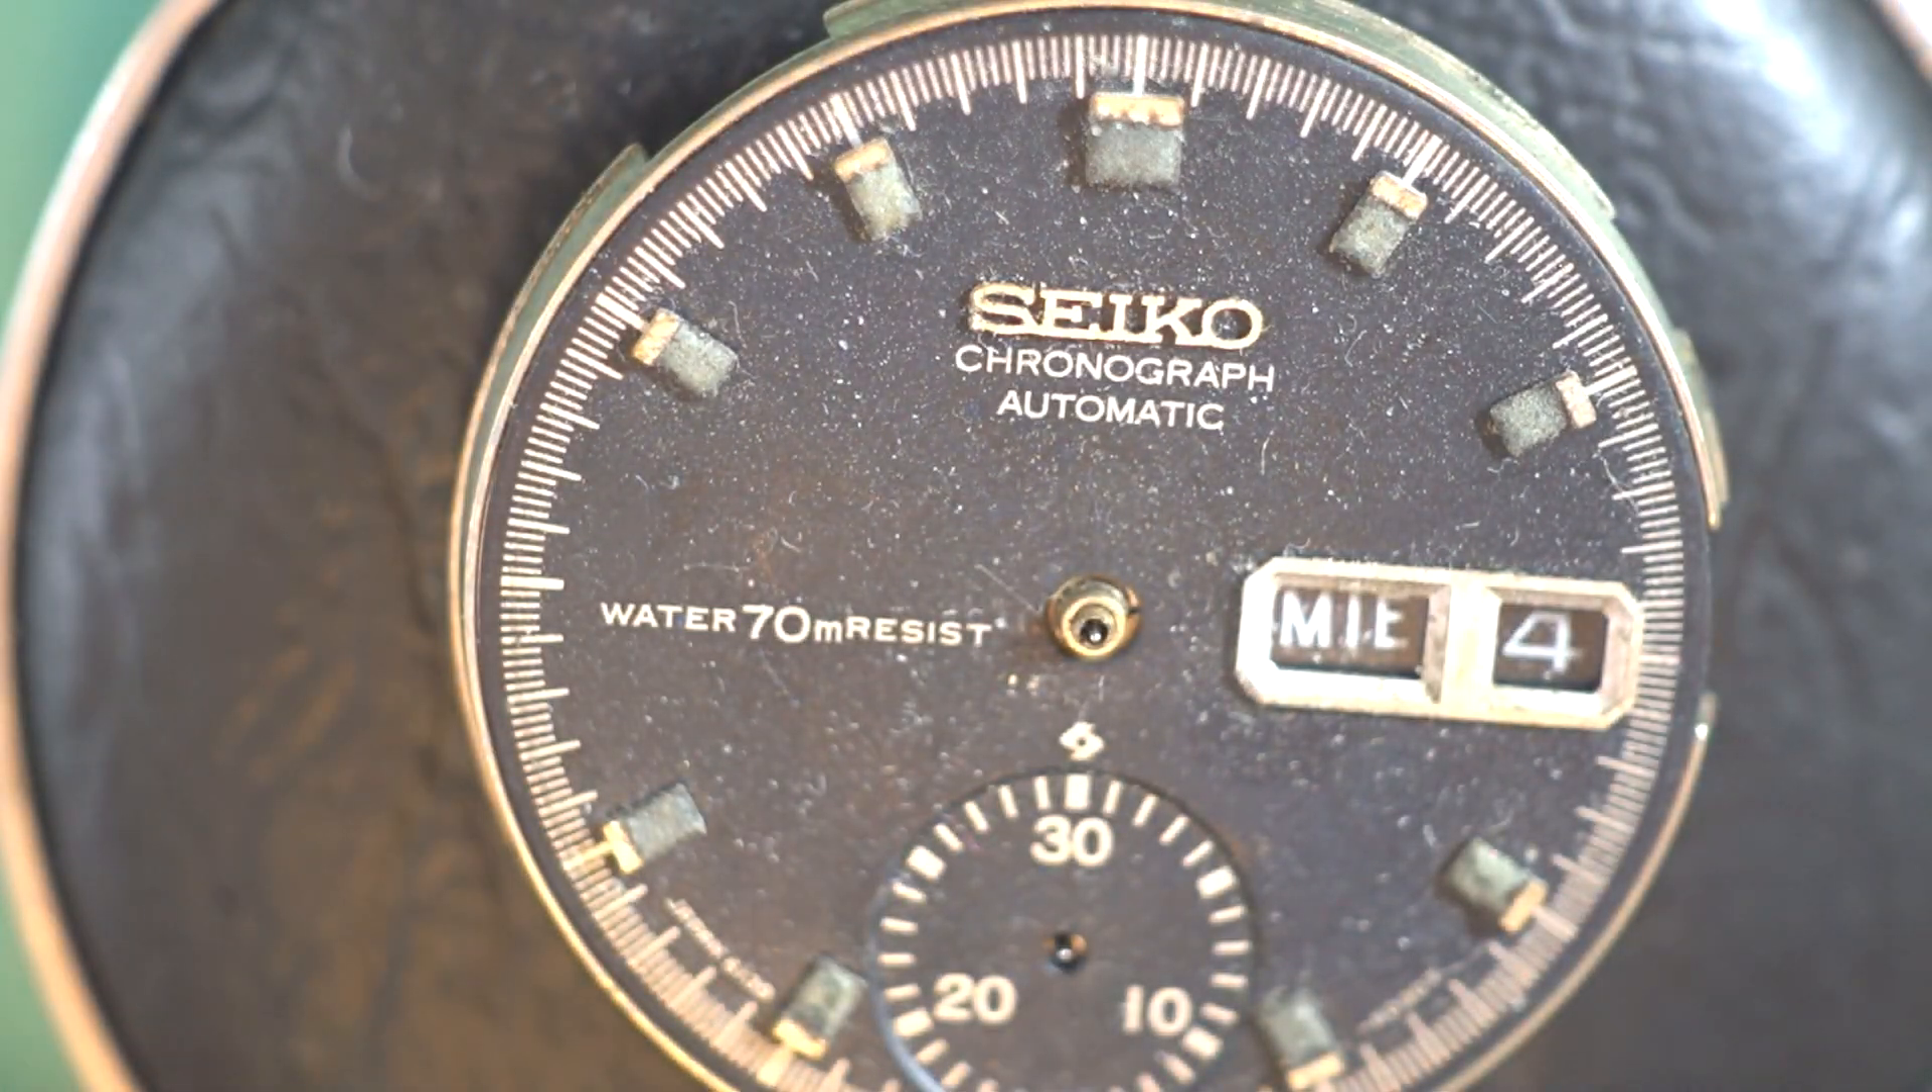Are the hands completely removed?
Yes.